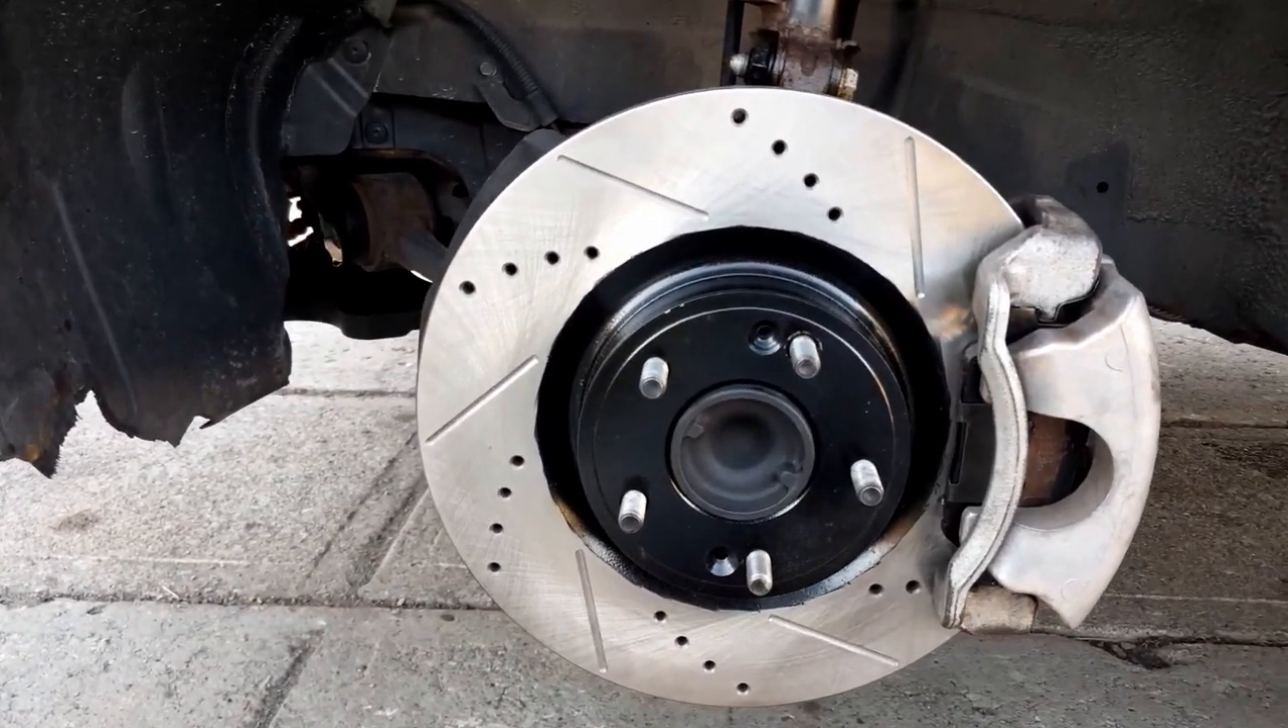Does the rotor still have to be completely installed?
No.